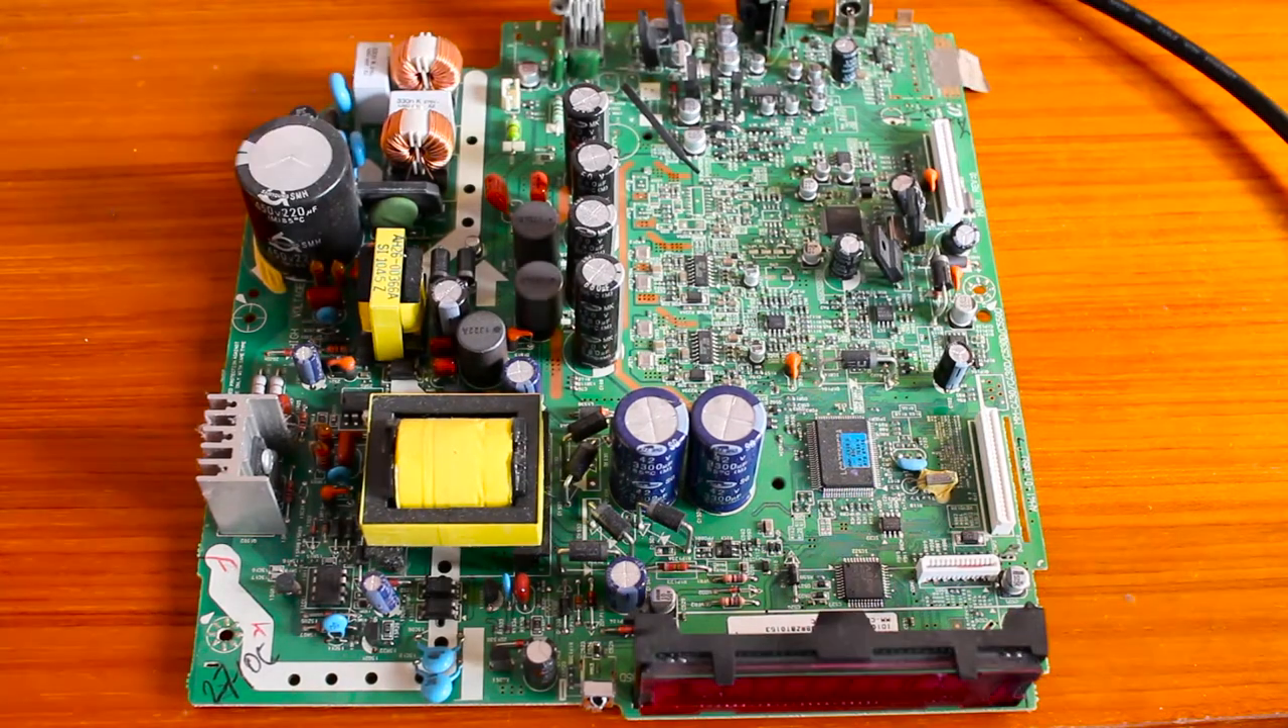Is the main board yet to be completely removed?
No.